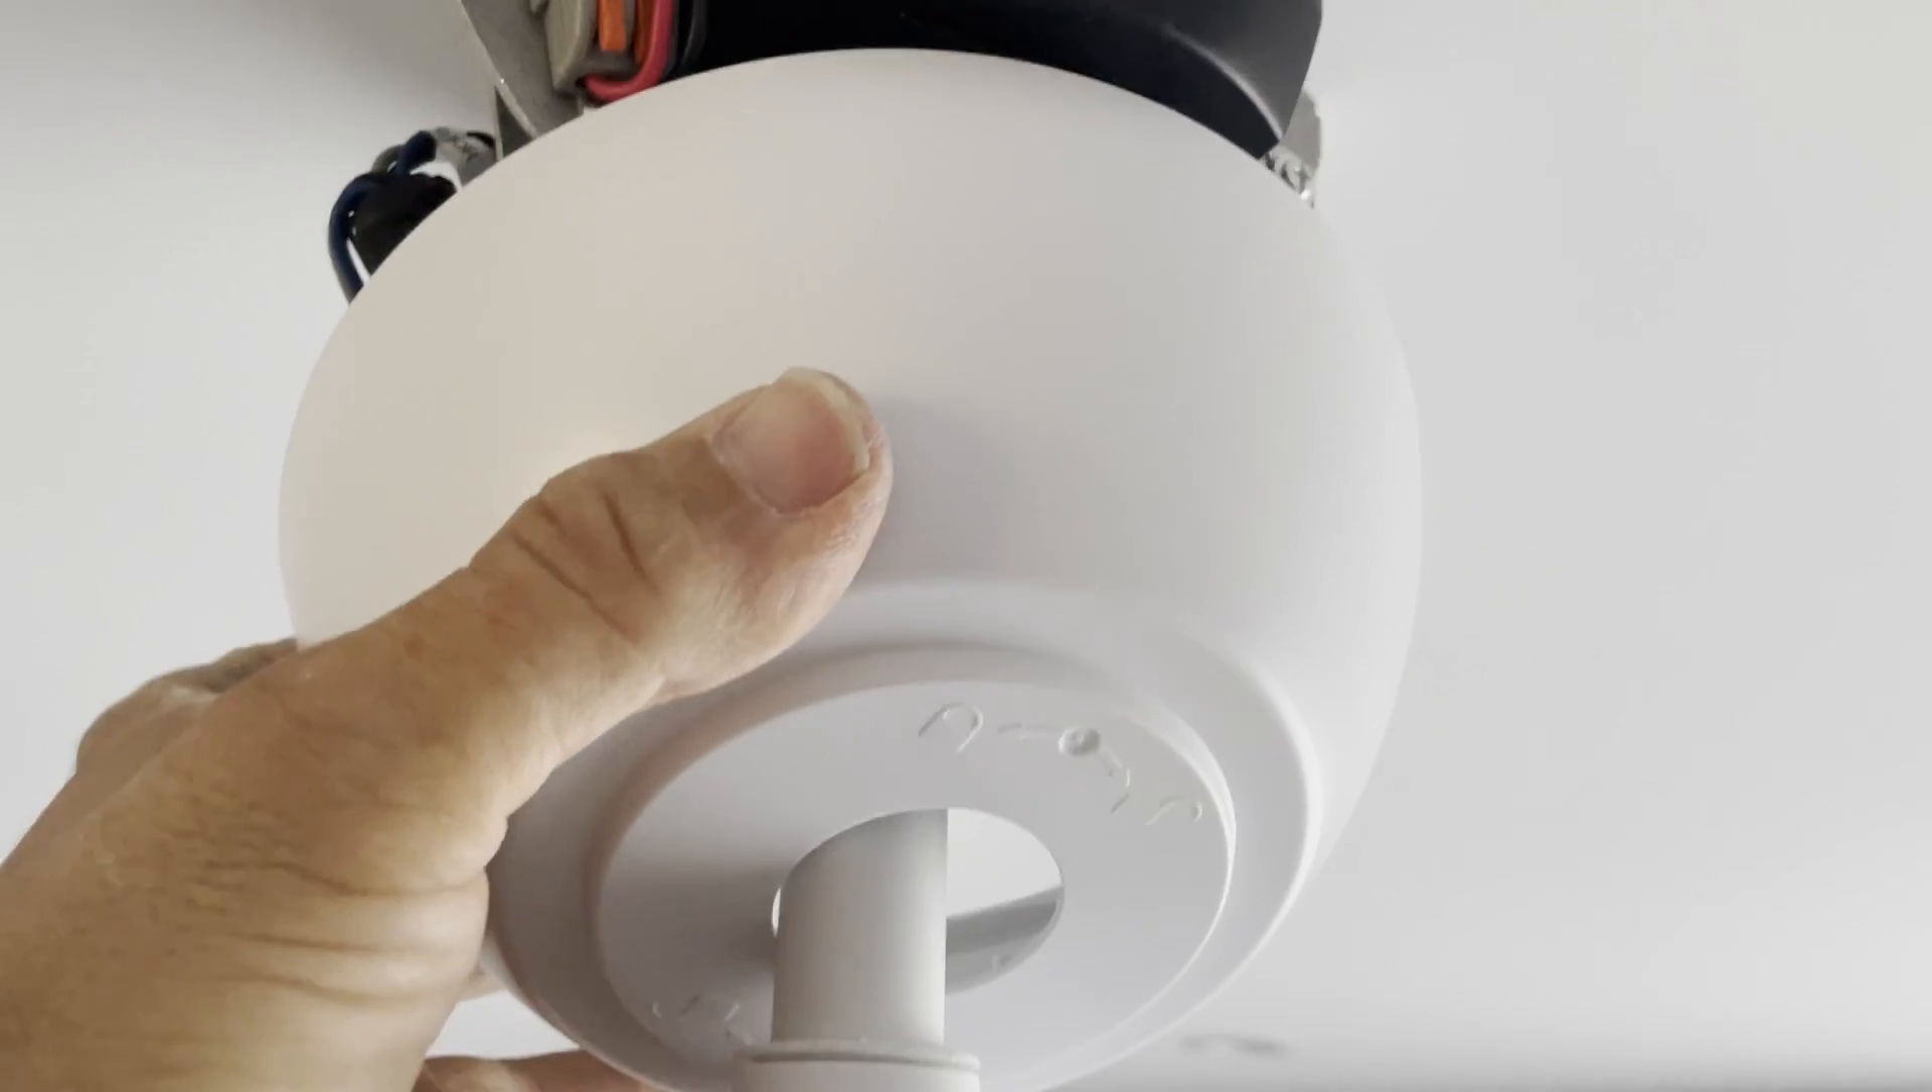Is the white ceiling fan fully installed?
No.